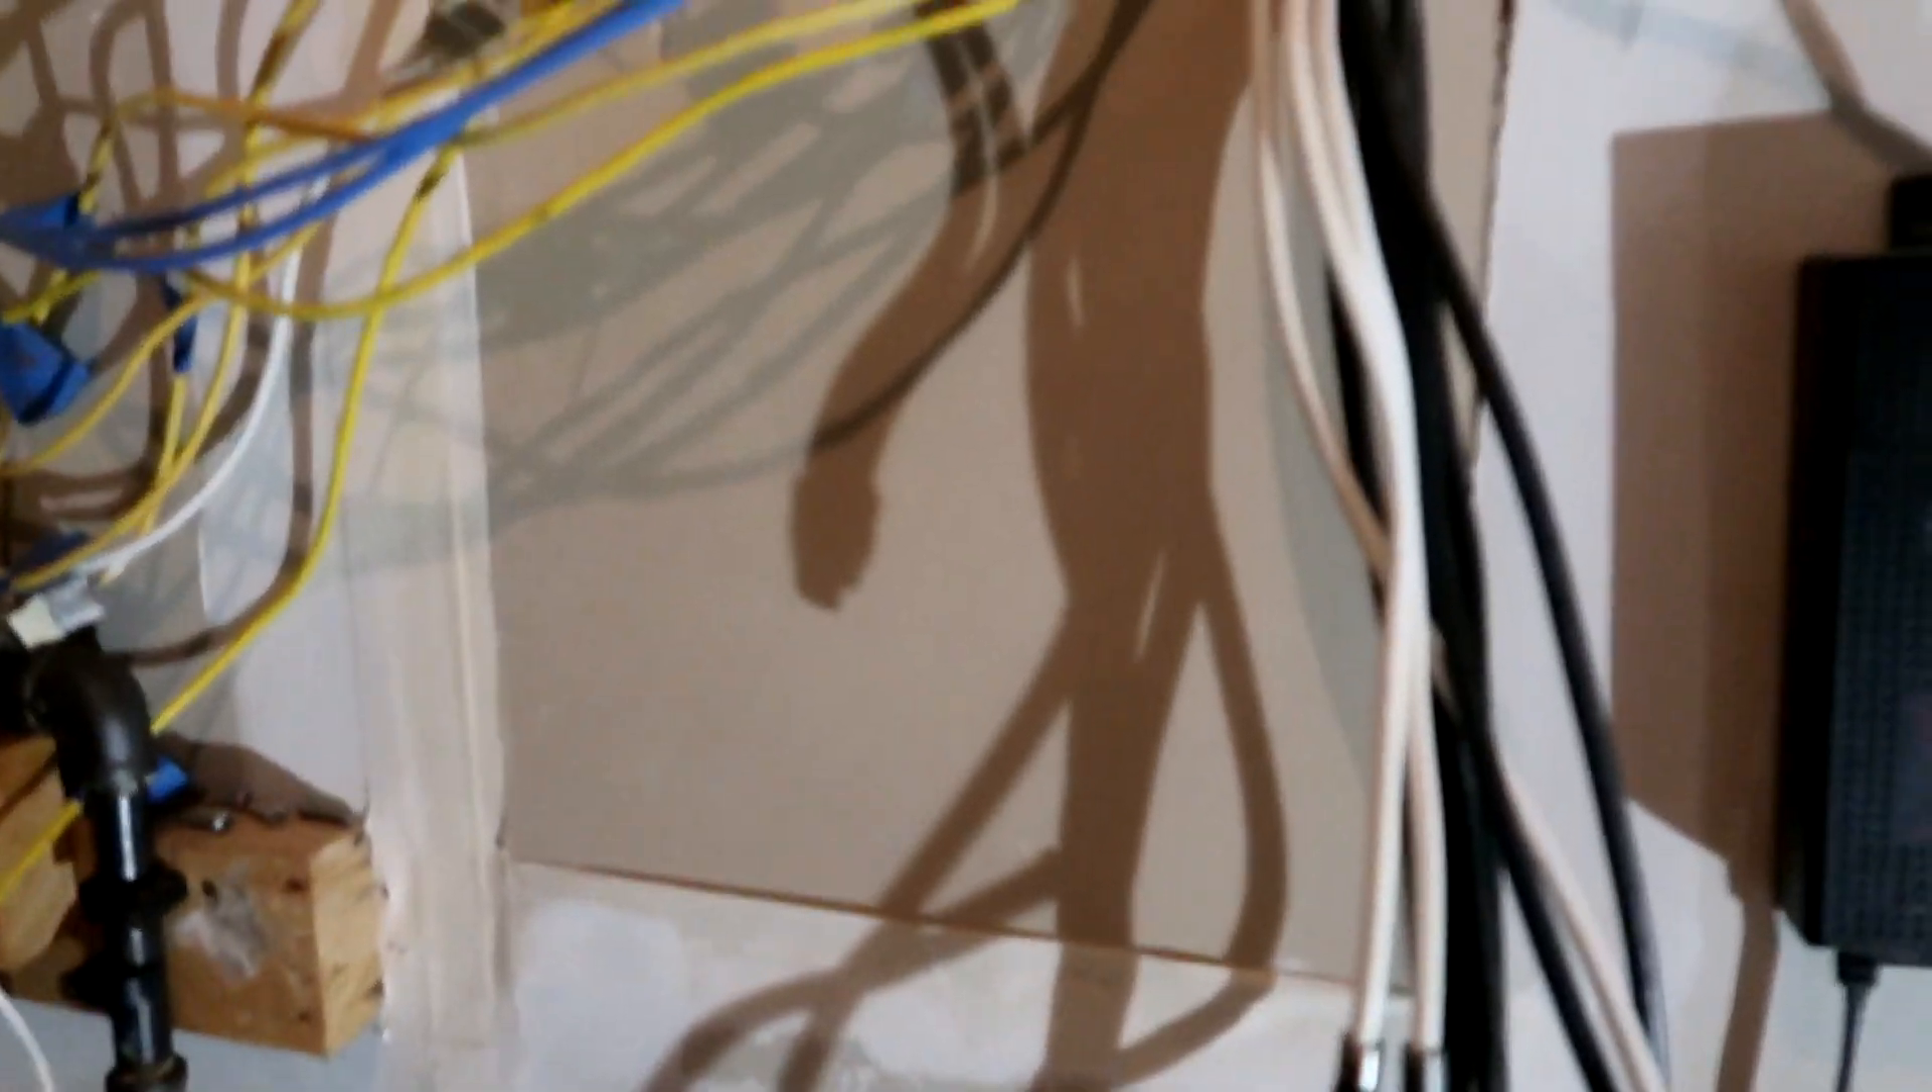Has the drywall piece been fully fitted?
Yes.